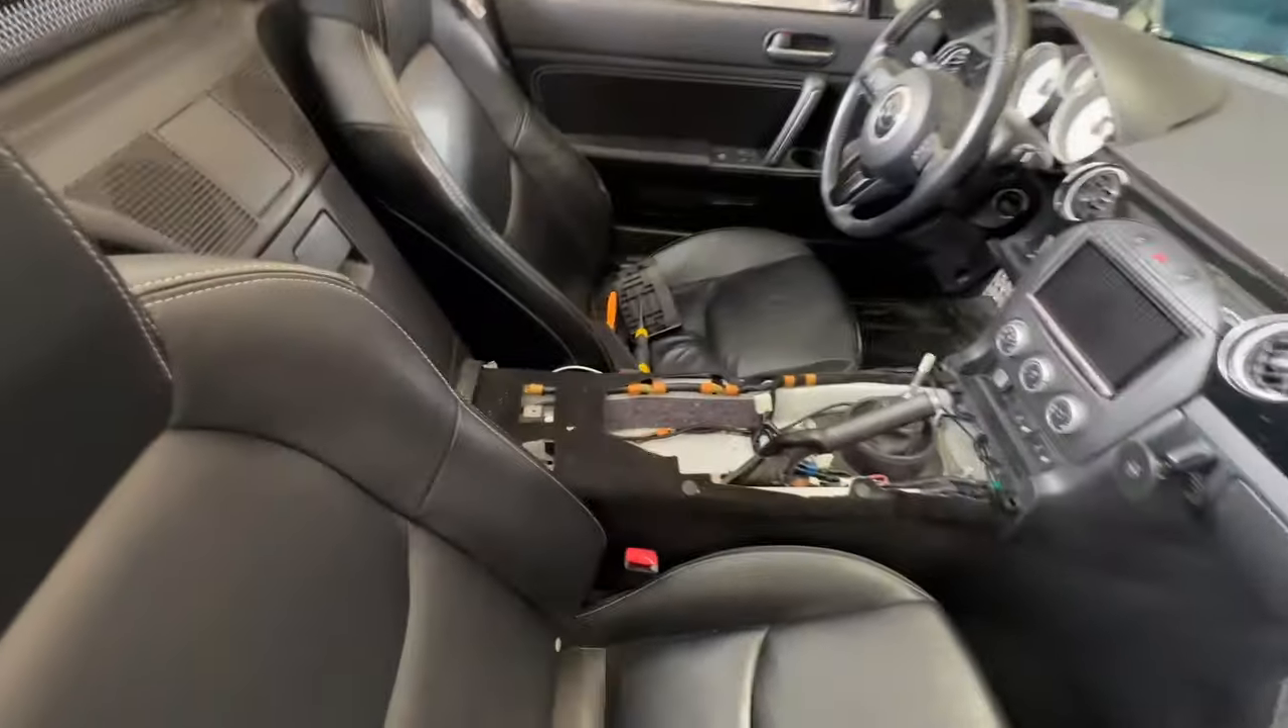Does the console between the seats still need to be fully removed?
No.